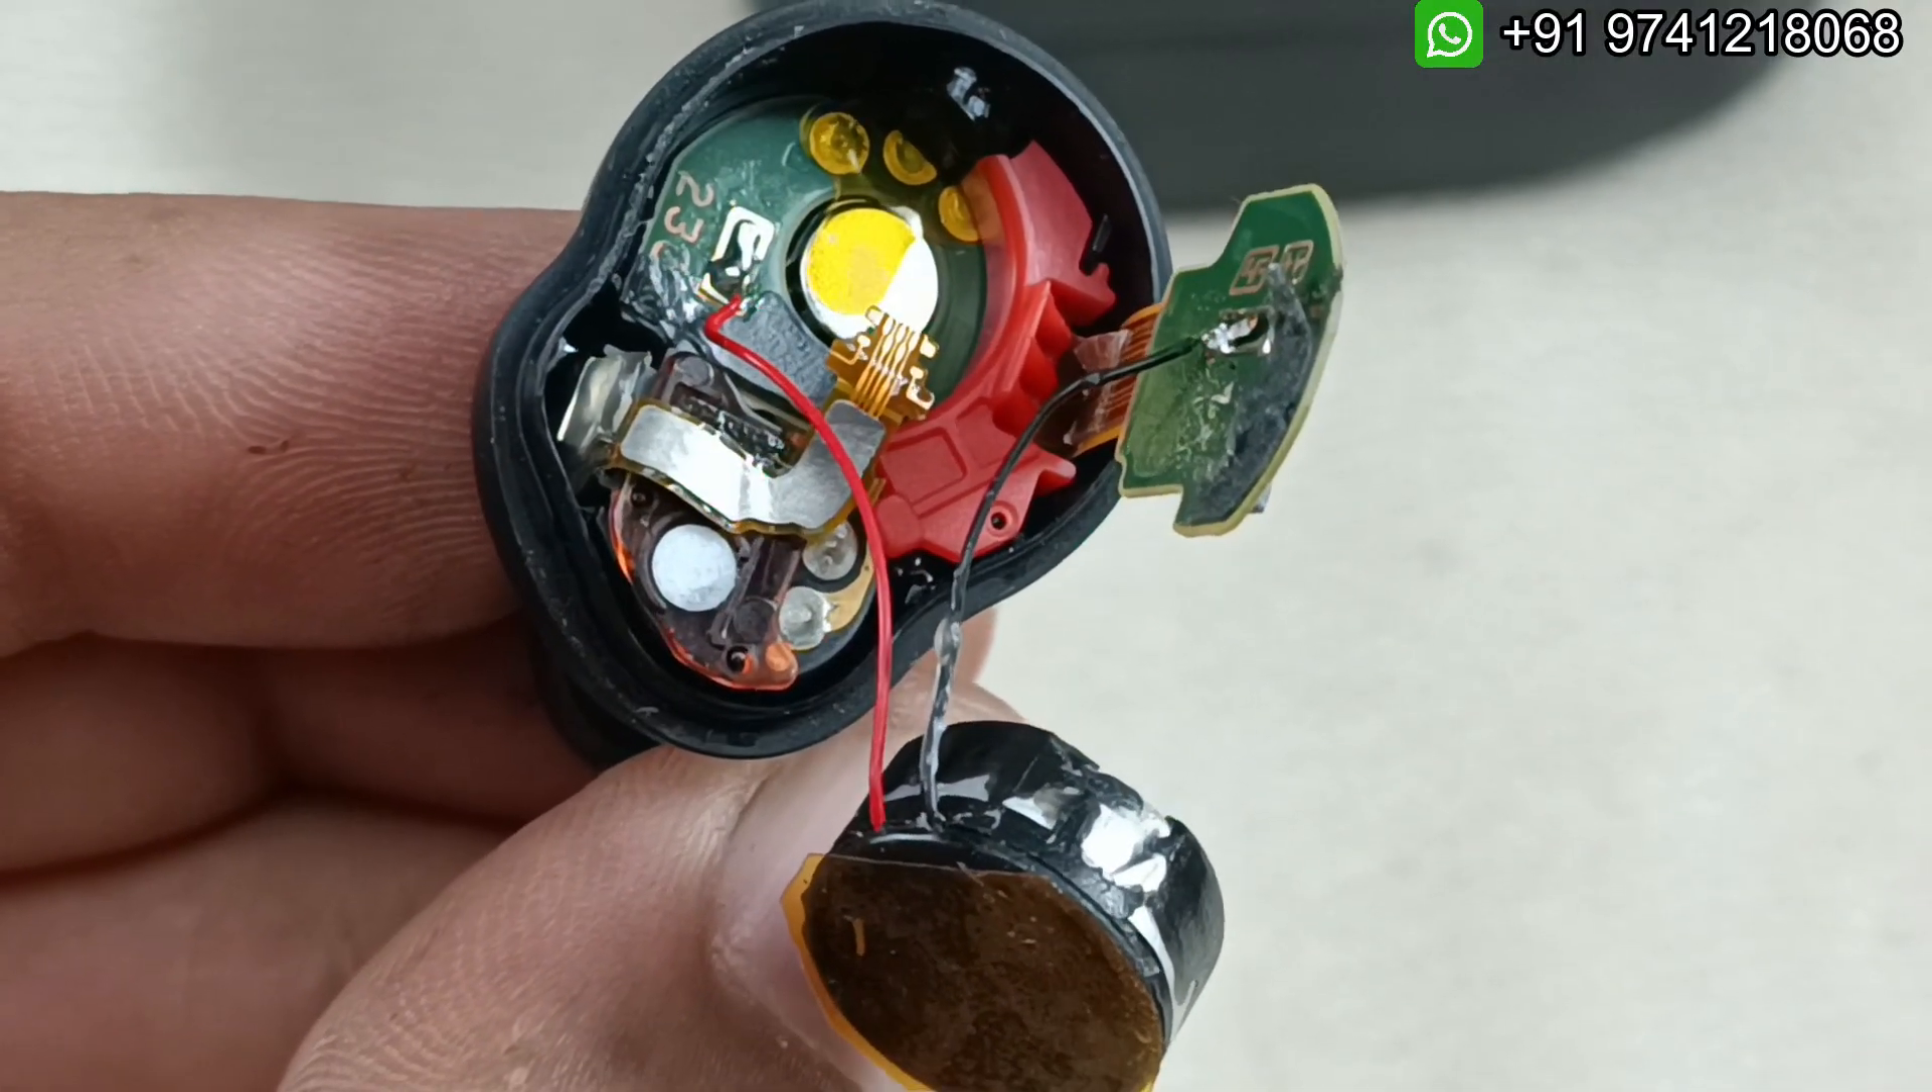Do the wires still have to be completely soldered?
No.